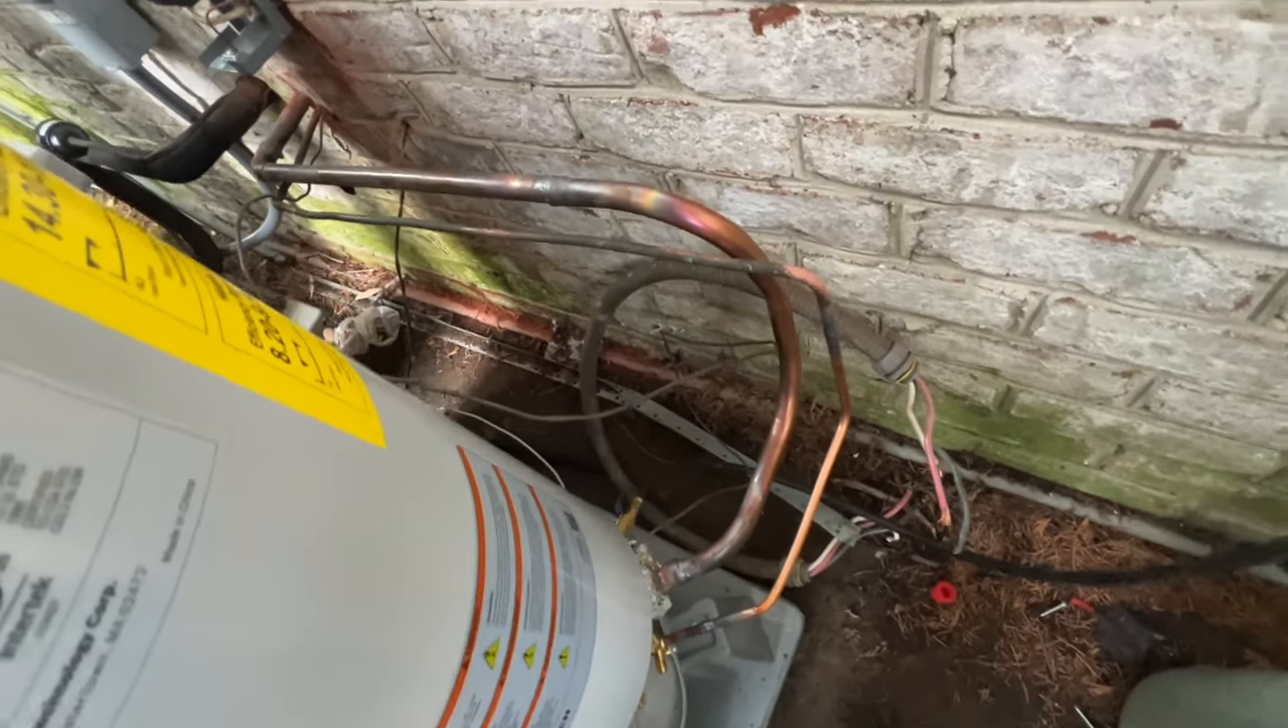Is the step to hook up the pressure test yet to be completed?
Yes.